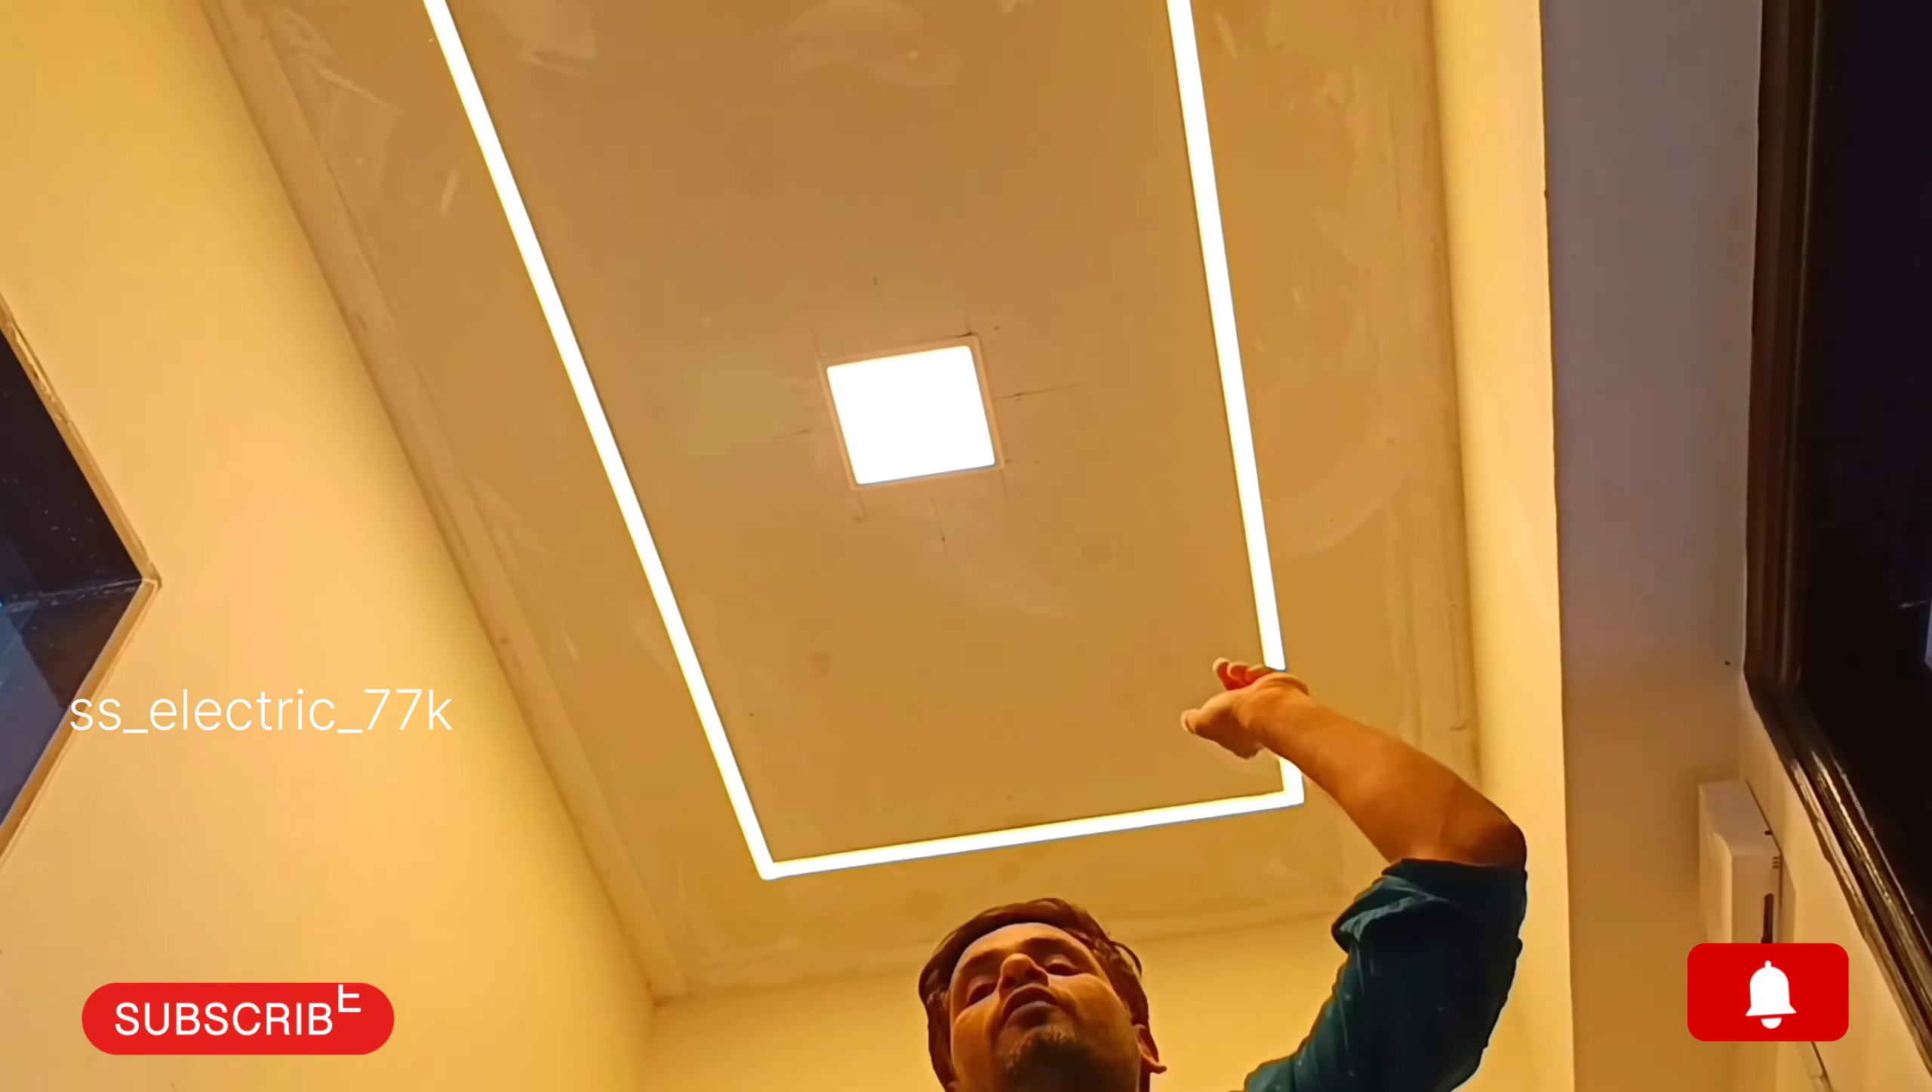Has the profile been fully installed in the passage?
Yes.